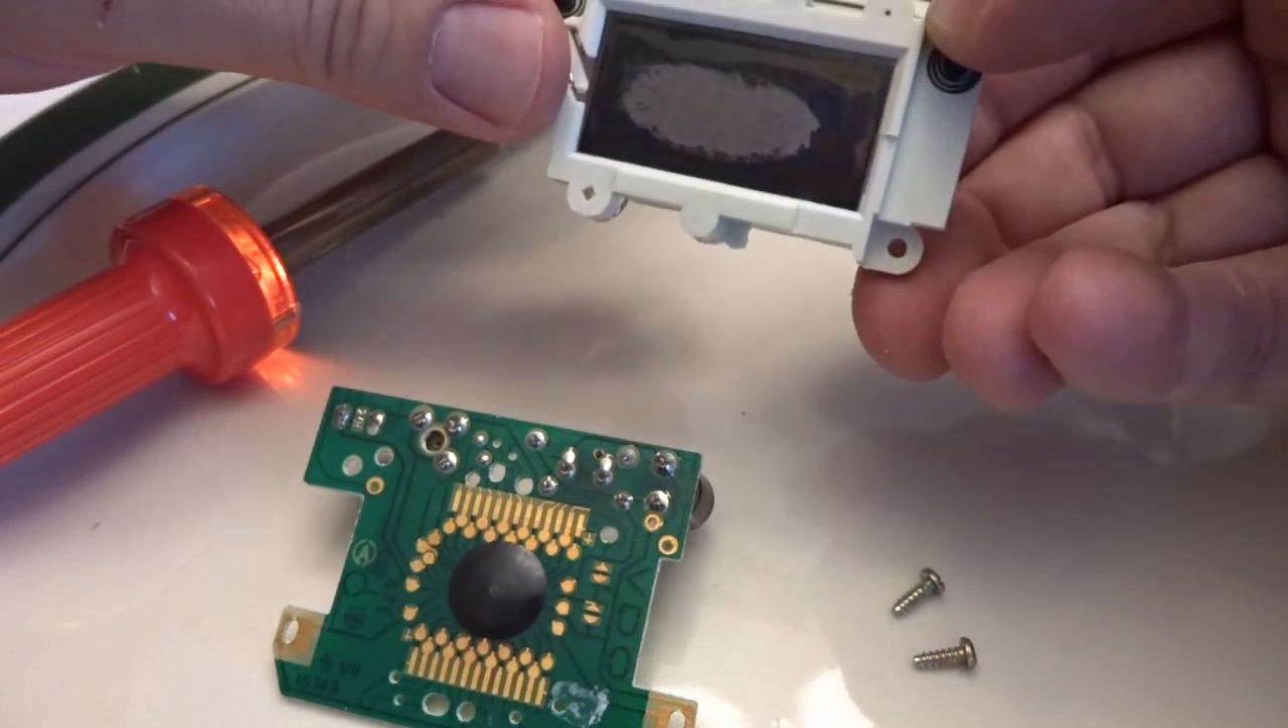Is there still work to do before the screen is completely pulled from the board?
No.